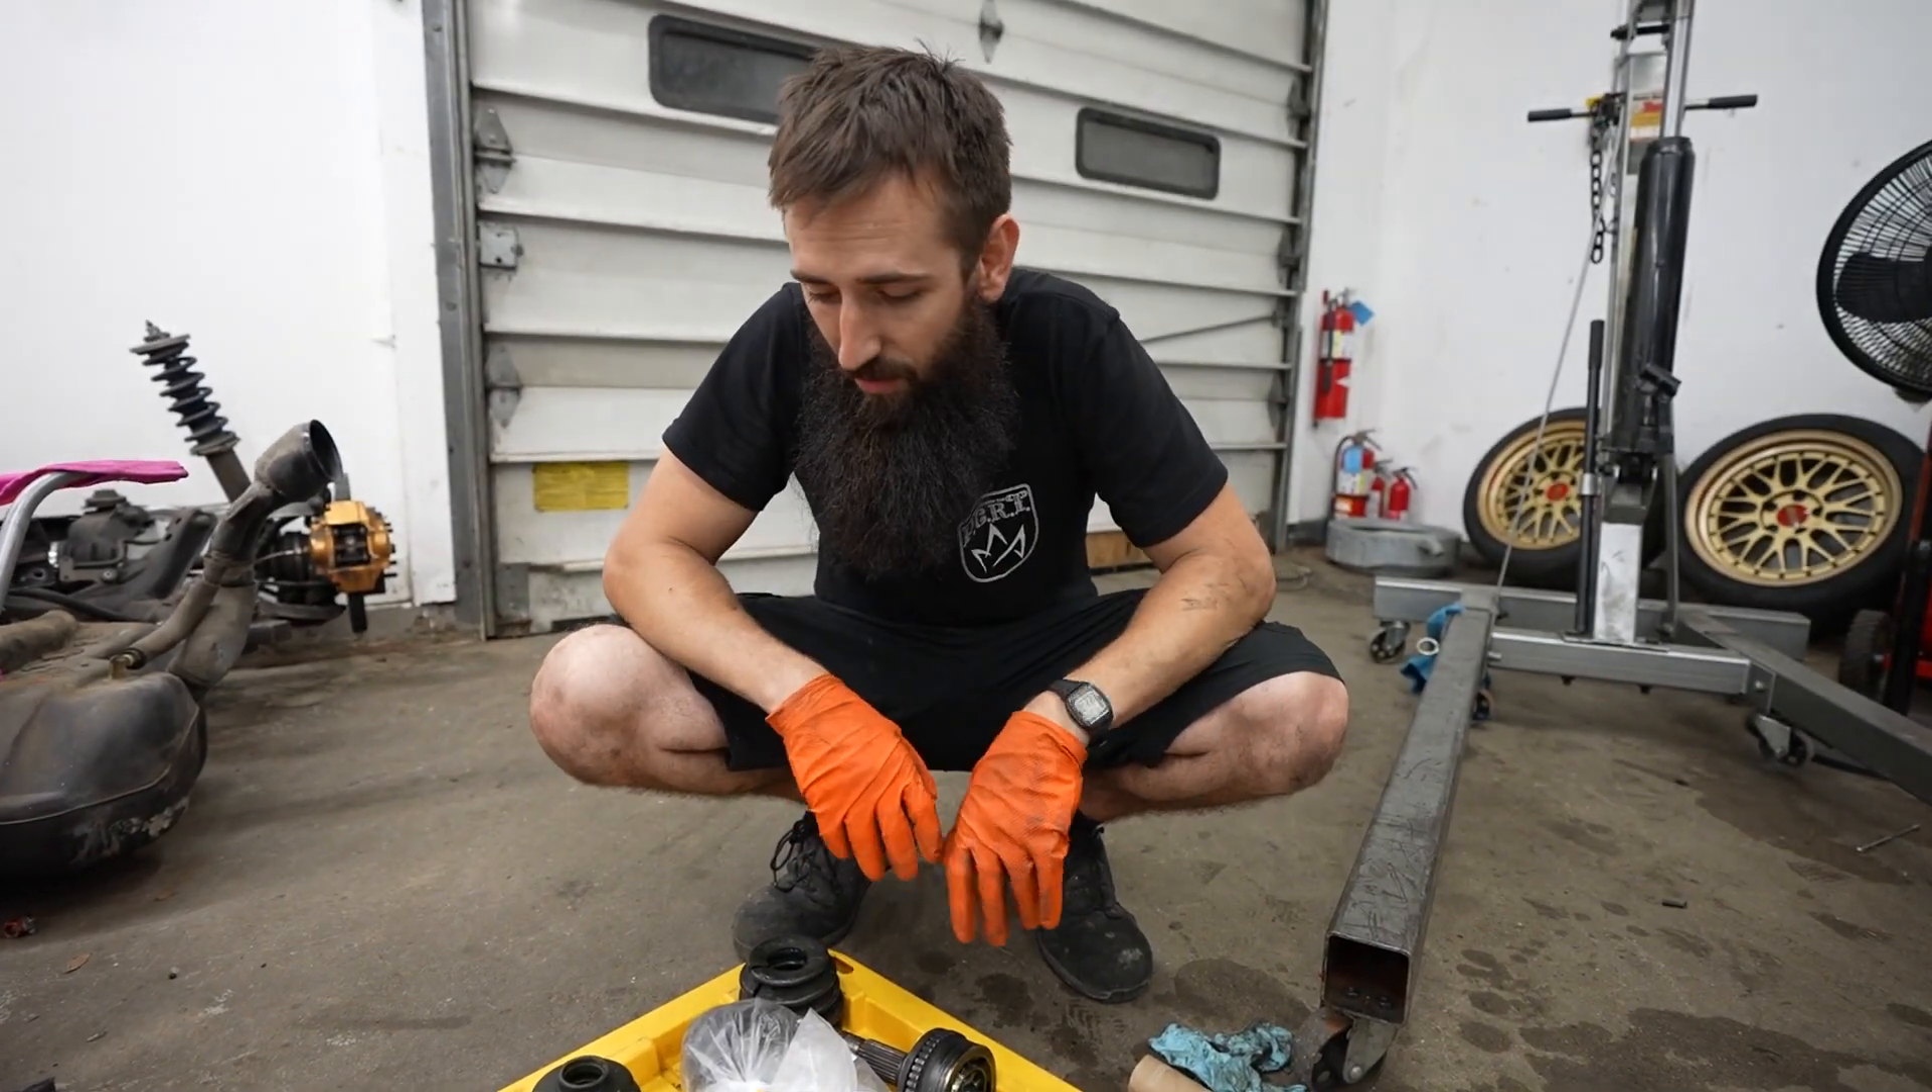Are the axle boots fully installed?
No.